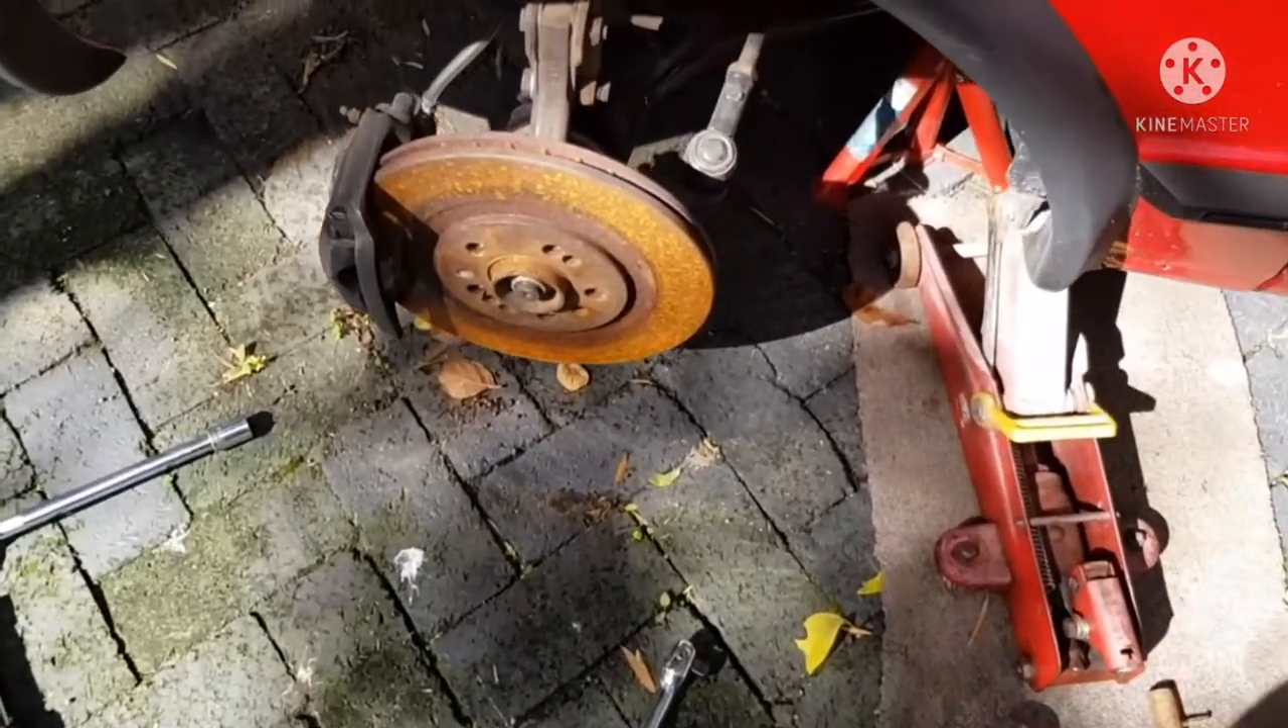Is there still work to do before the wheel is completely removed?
No.